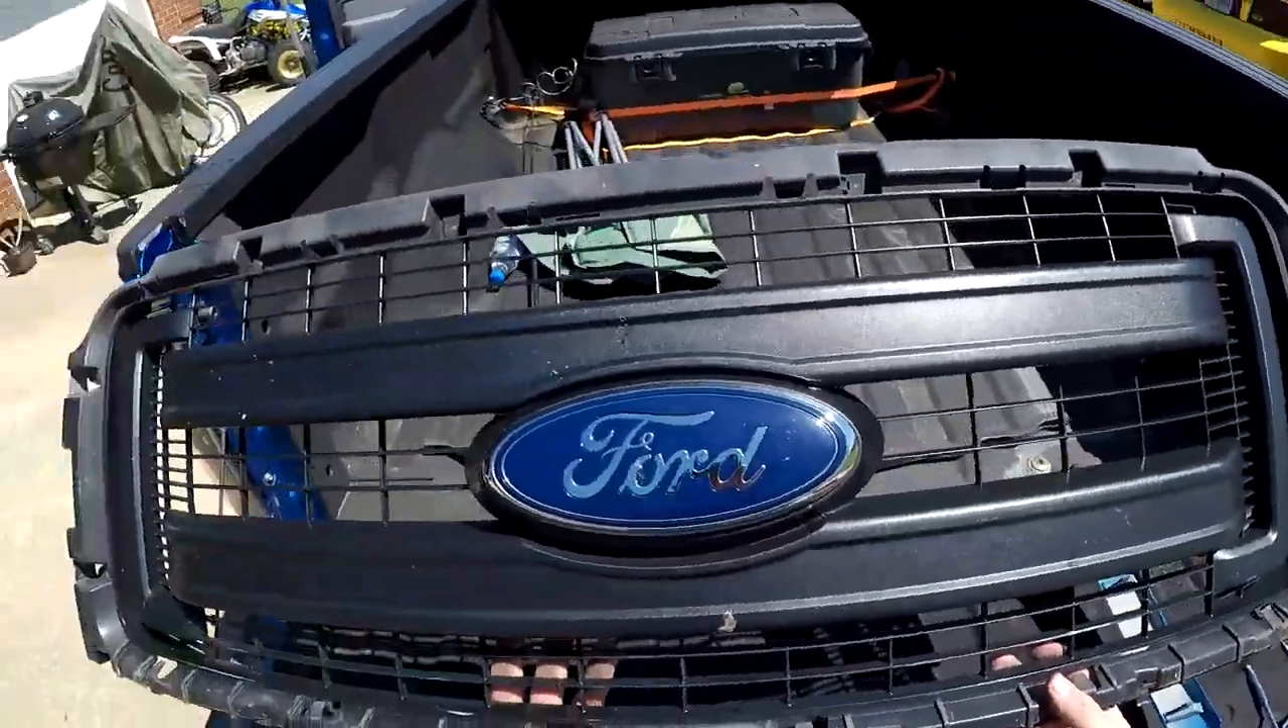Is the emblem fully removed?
No.